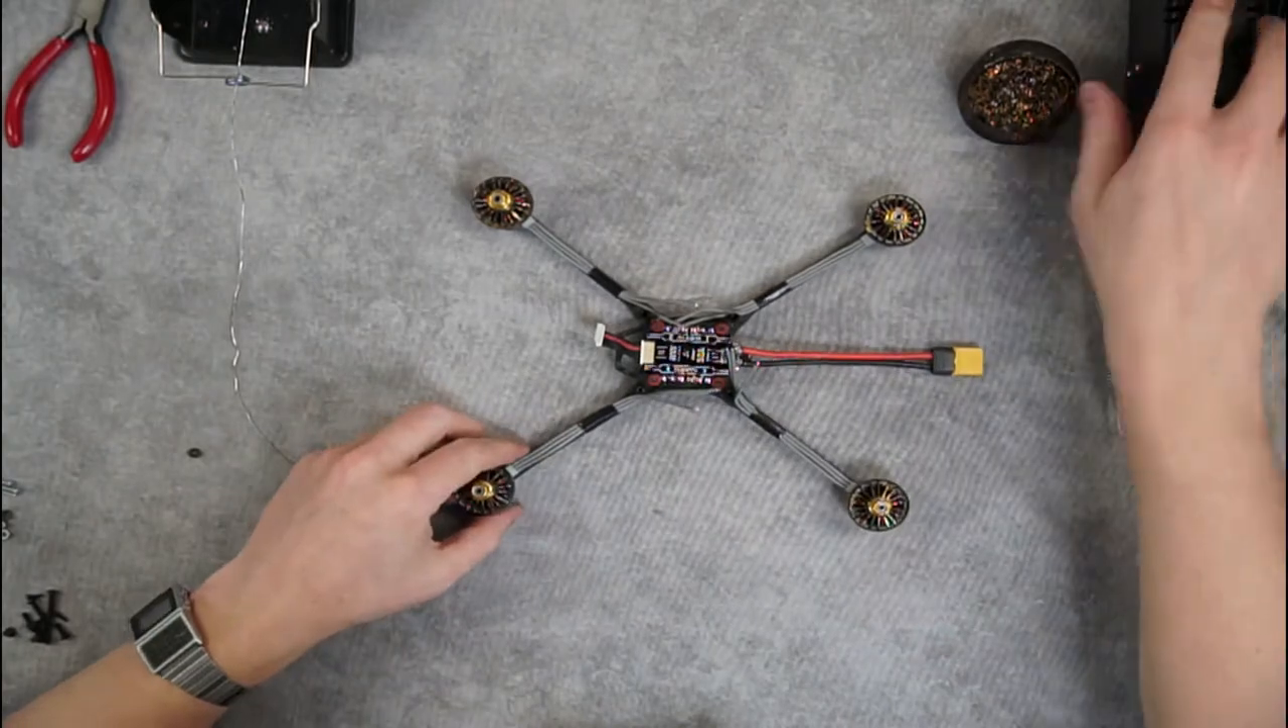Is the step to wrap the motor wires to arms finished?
Yes.